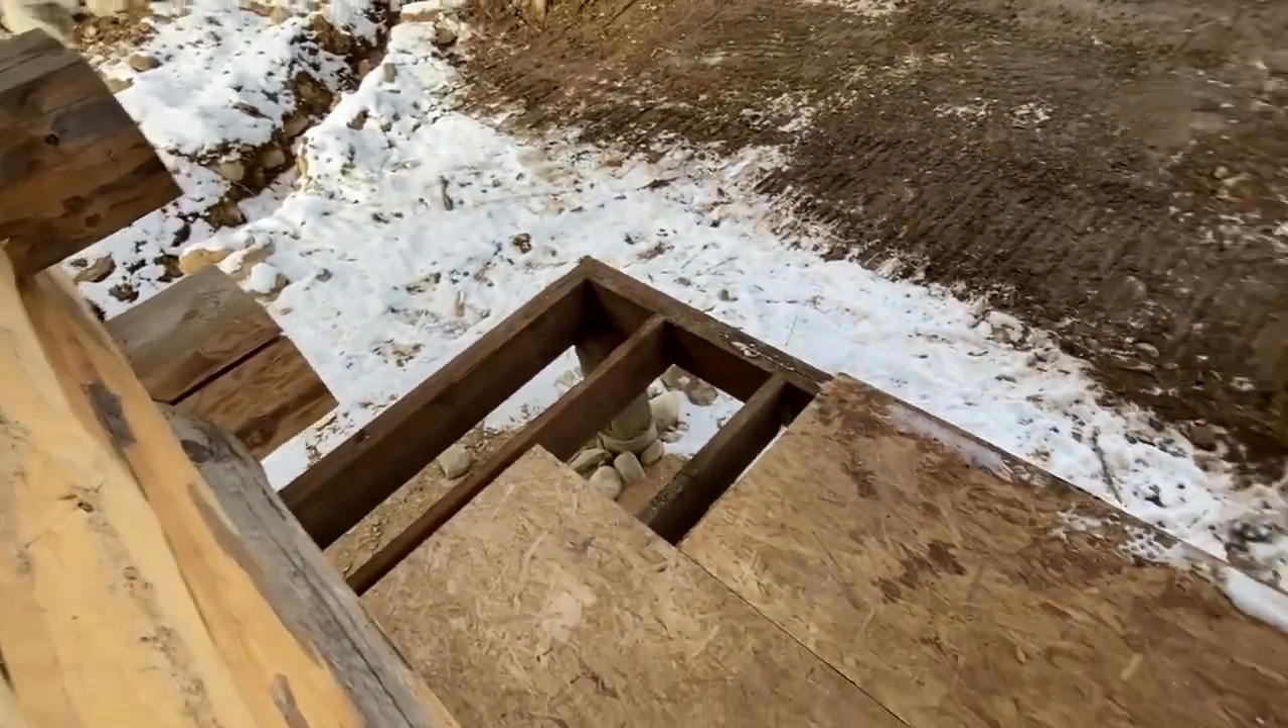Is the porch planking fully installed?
No.